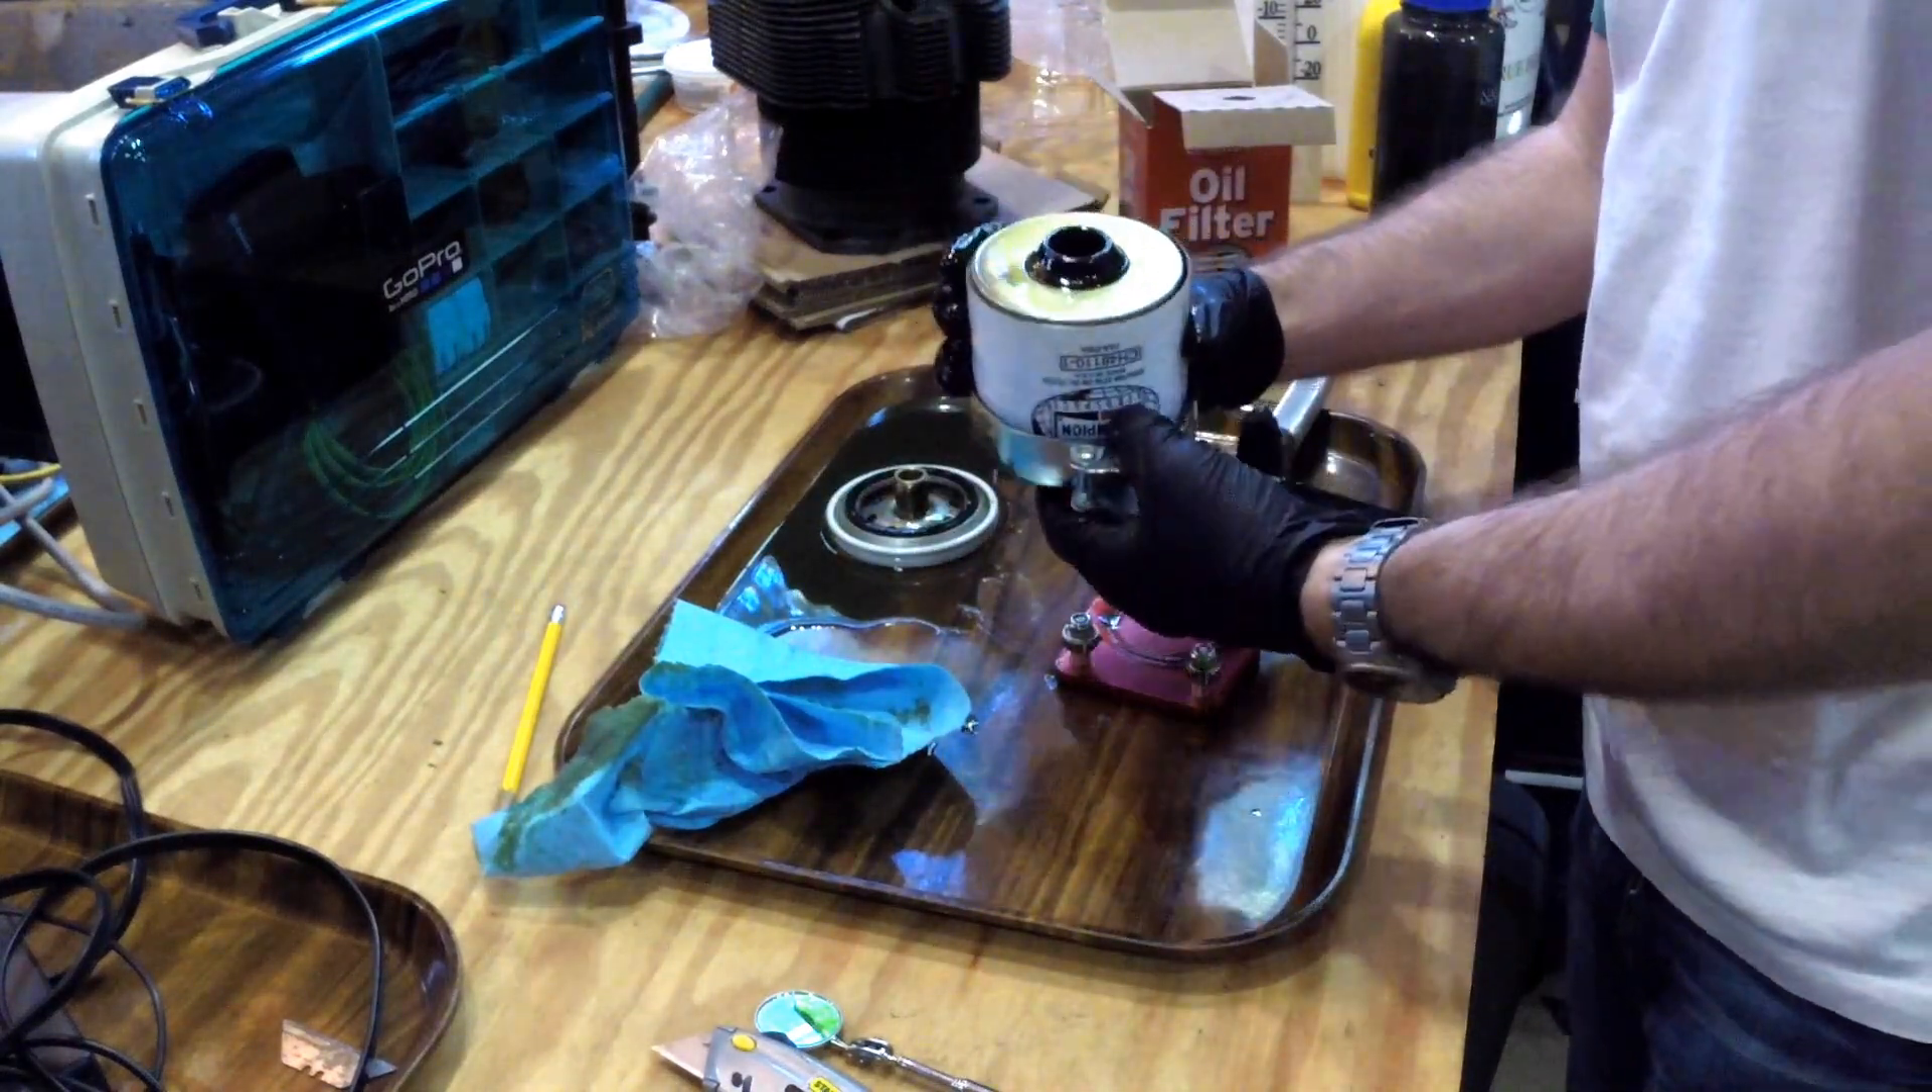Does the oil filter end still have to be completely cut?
No.